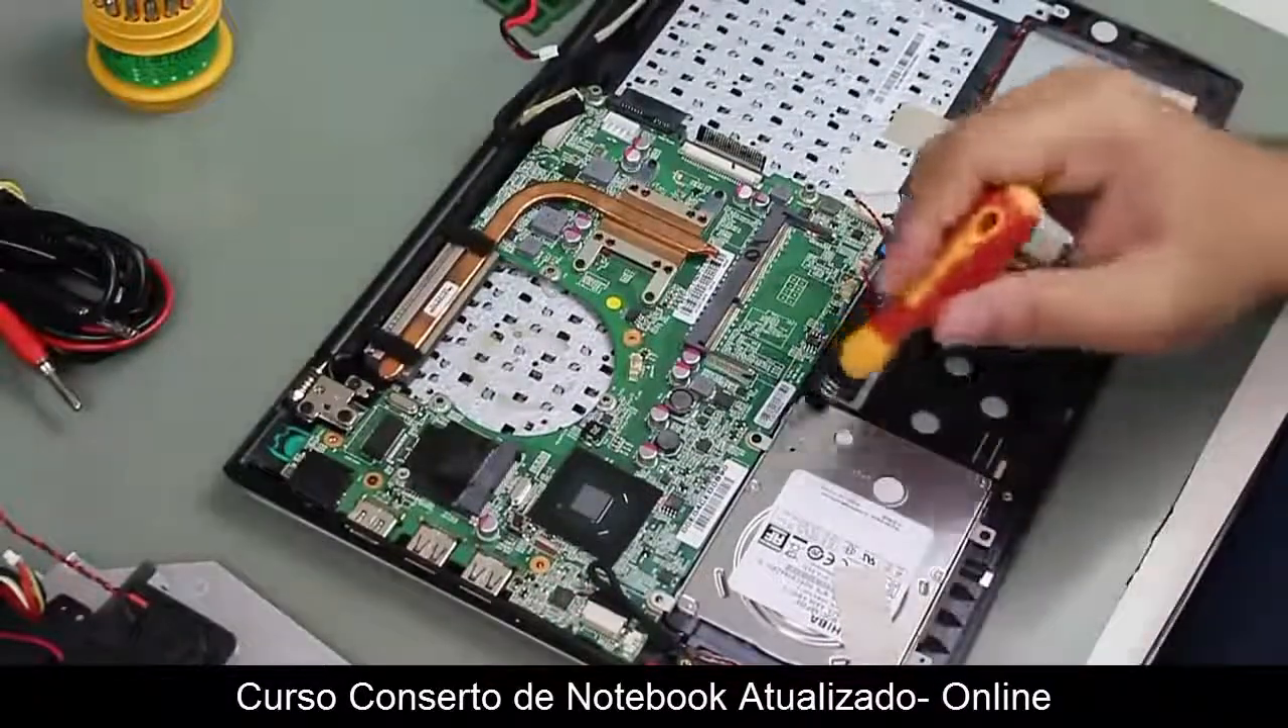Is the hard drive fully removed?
No.